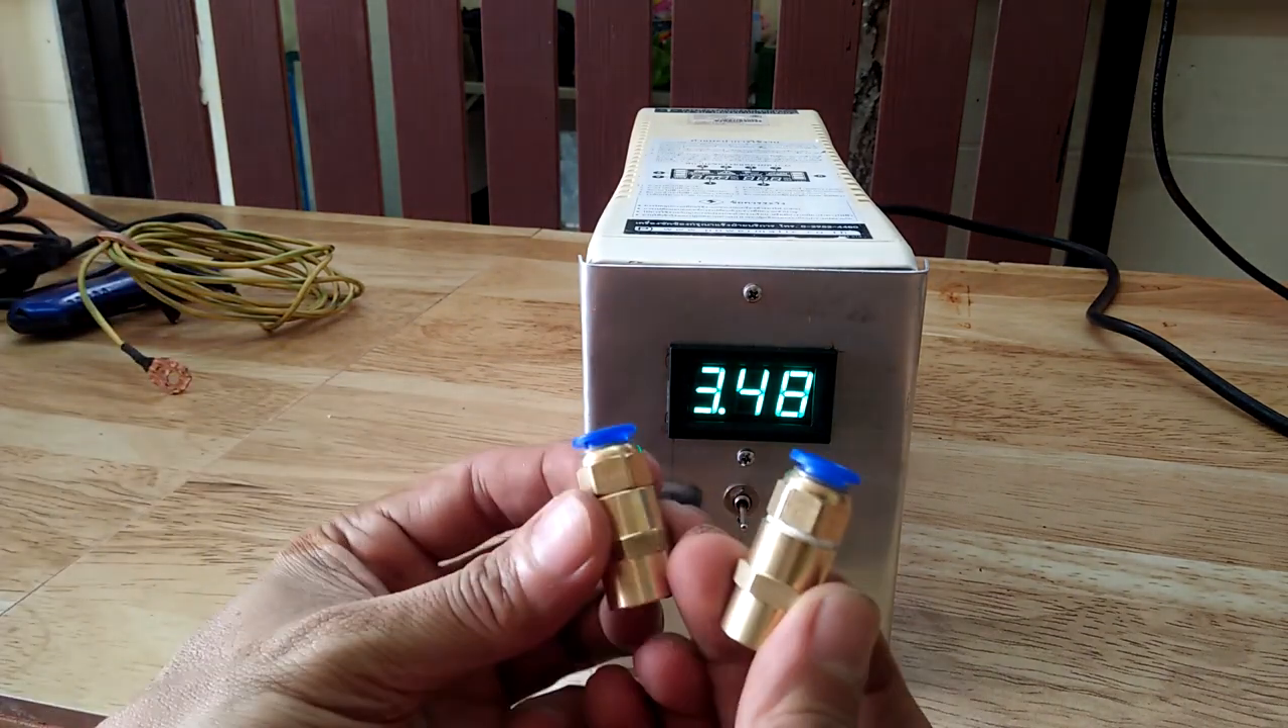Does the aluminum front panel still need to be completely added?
No.